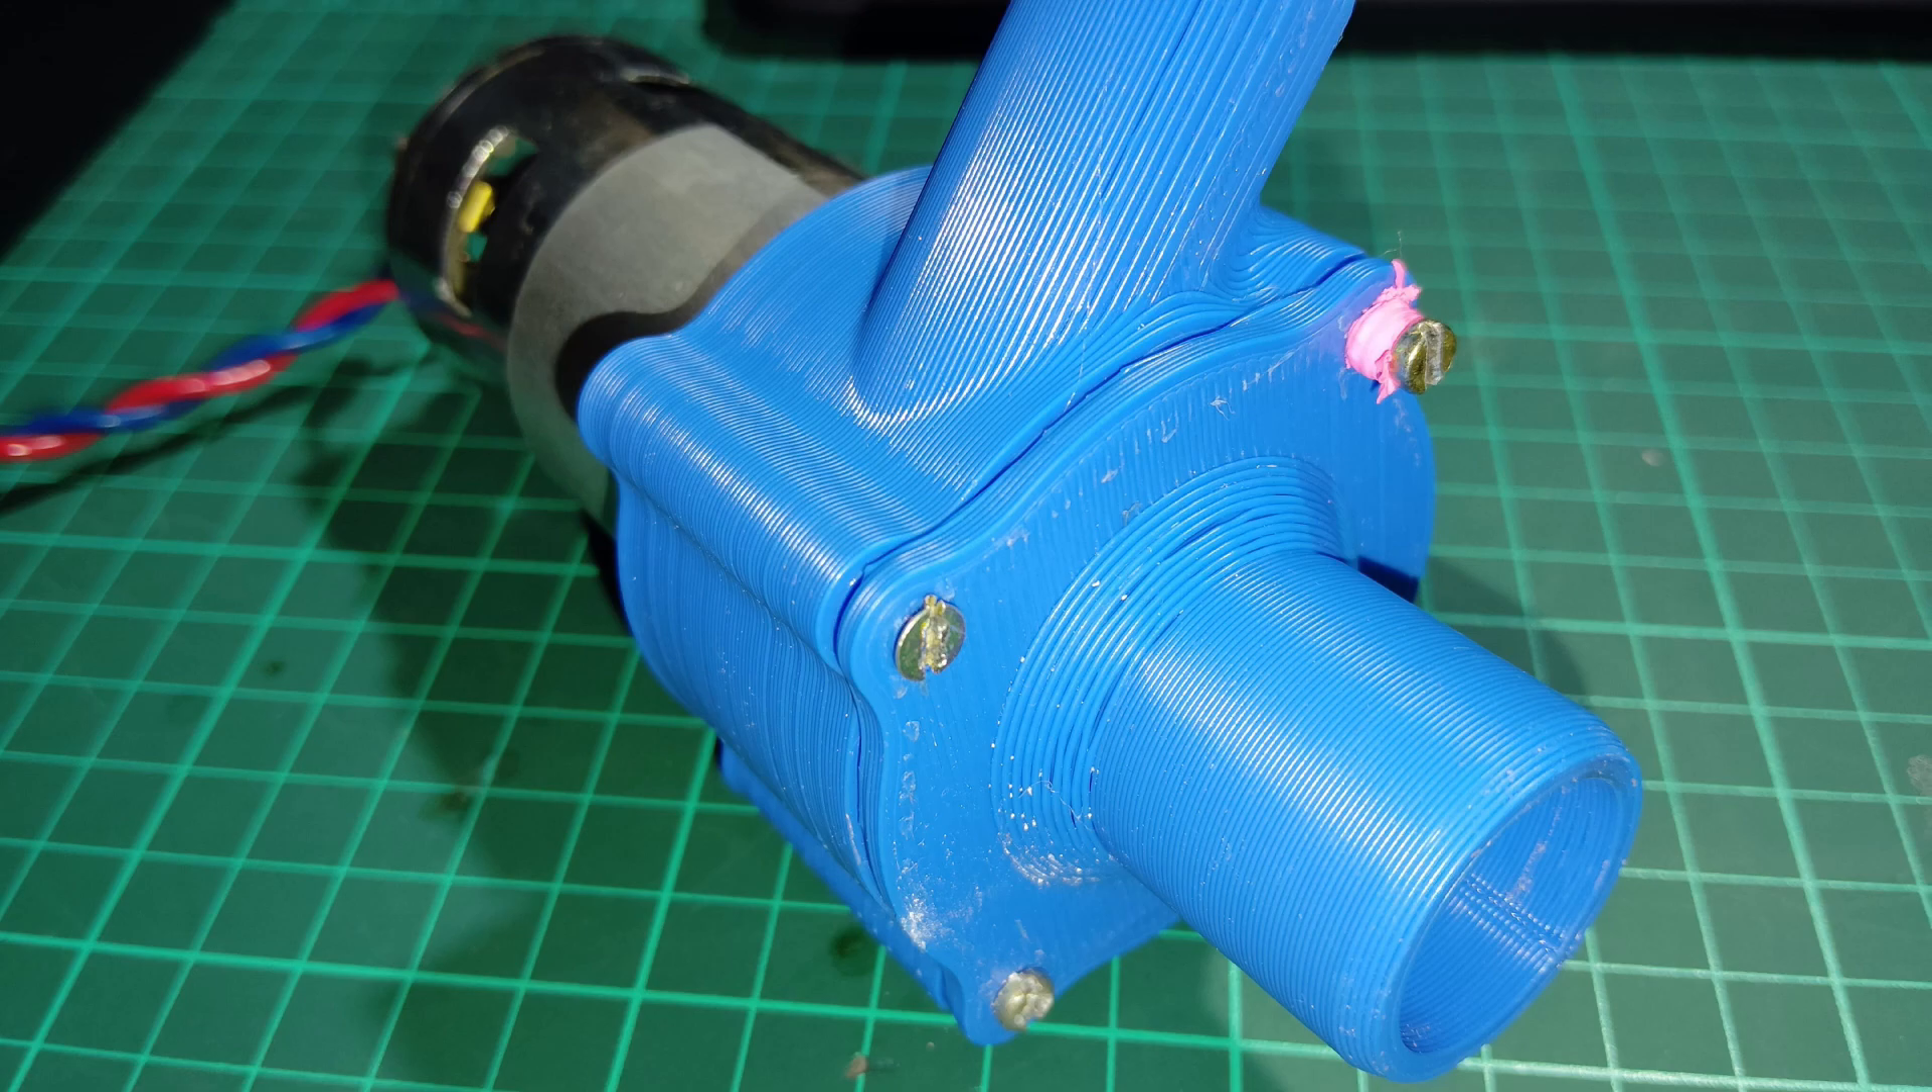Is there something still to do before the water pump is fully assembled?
No.